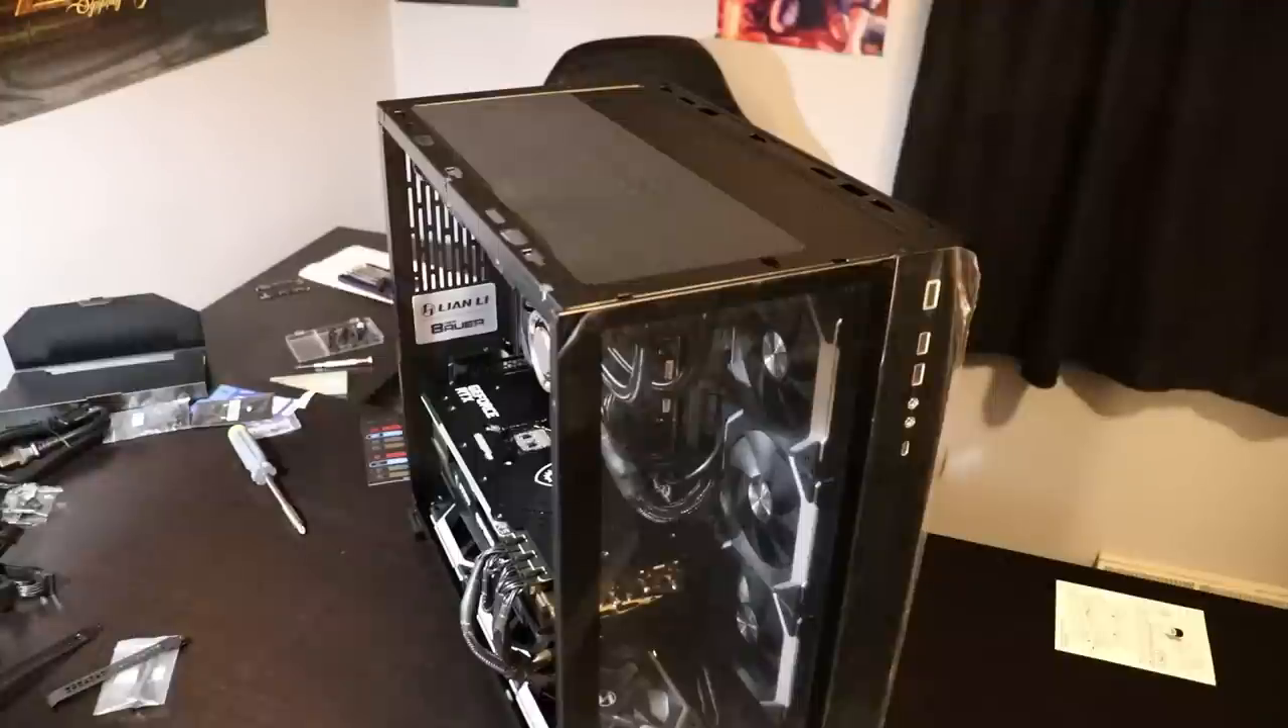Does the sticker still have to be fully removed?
Yes.